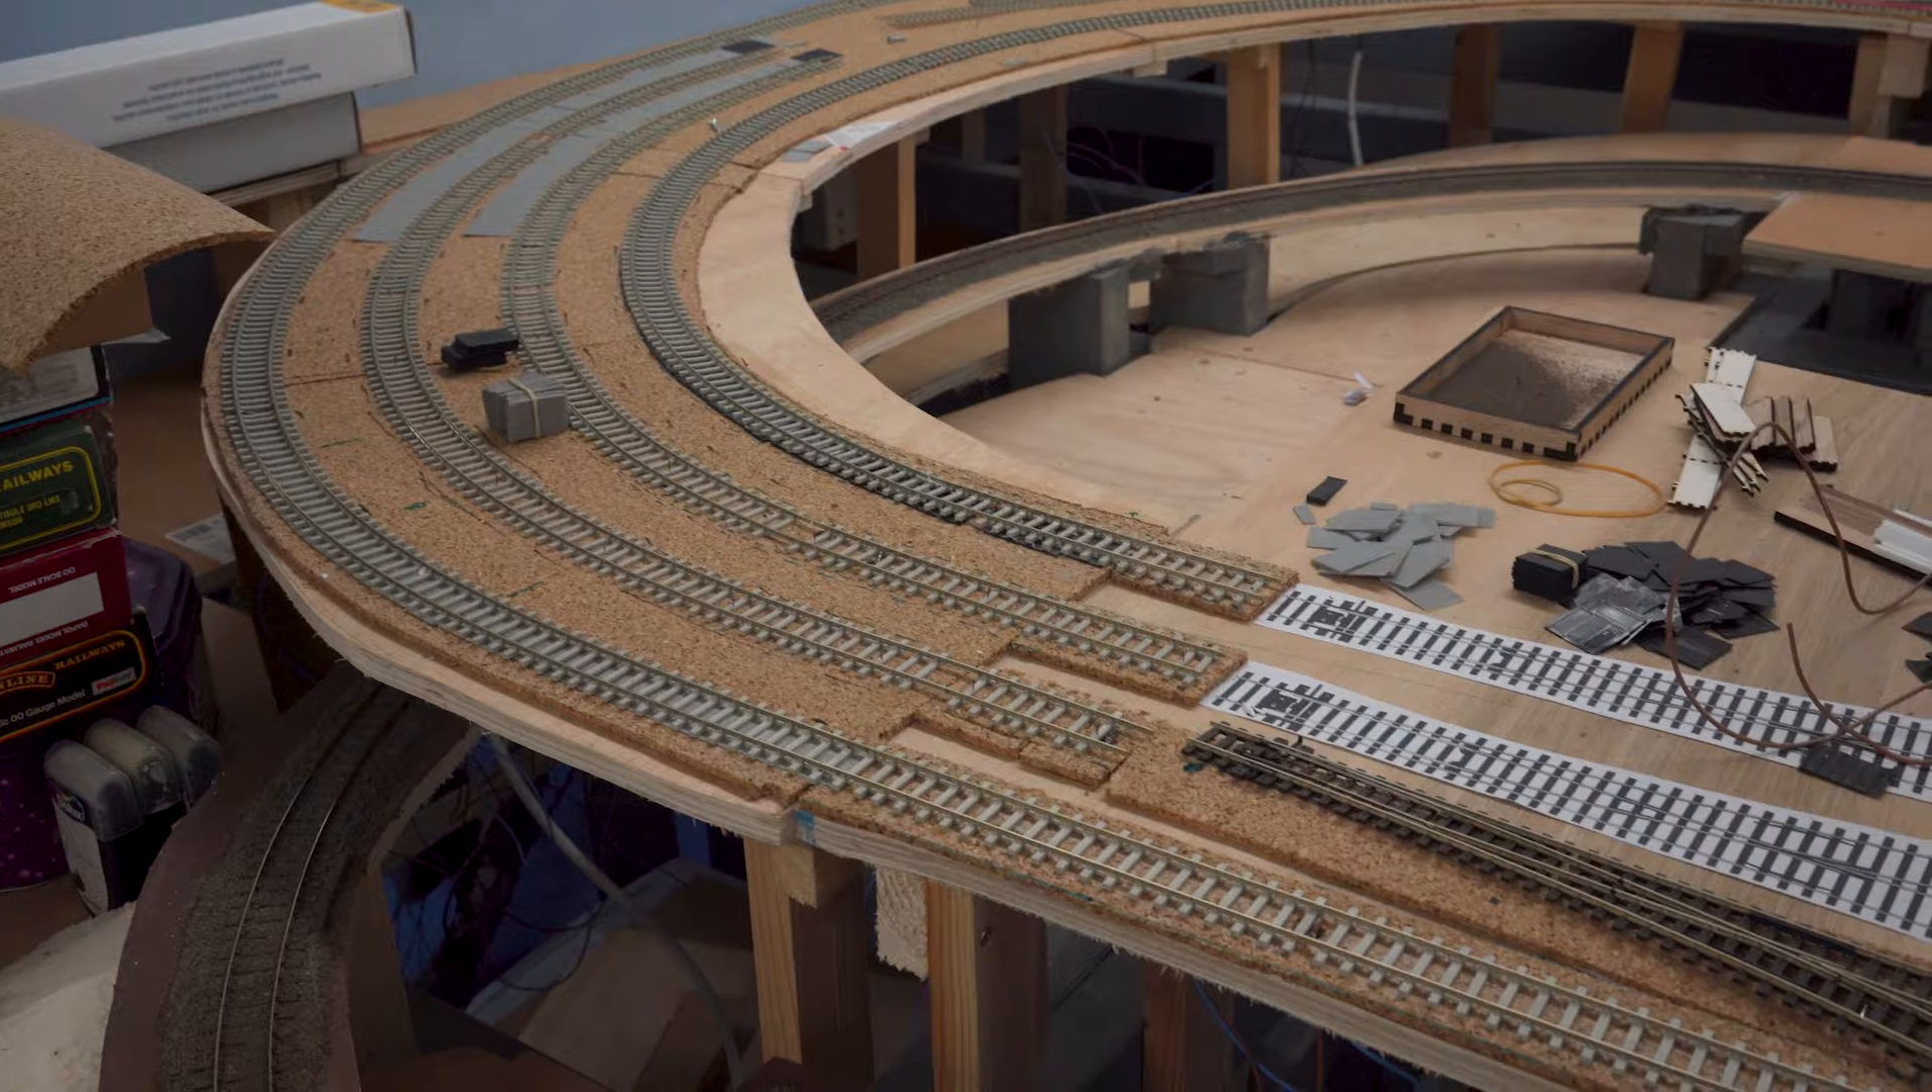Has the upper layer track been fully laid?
No.